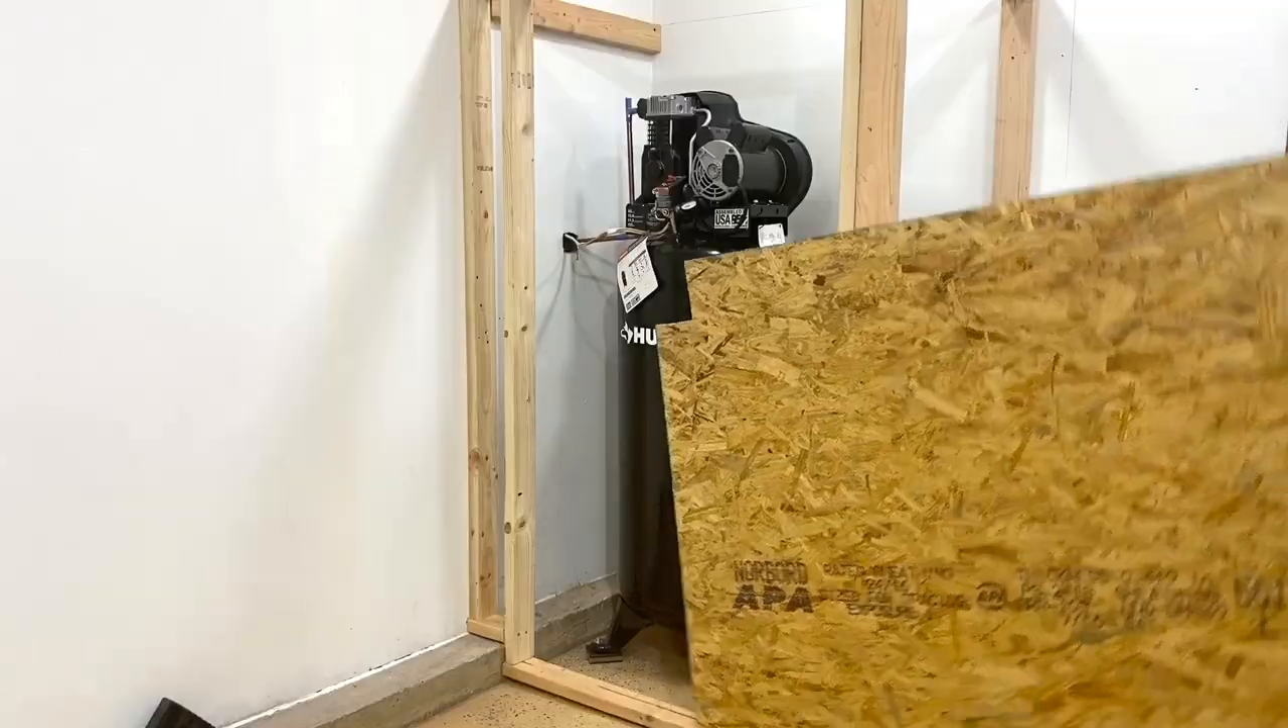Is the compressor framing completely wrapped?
No.